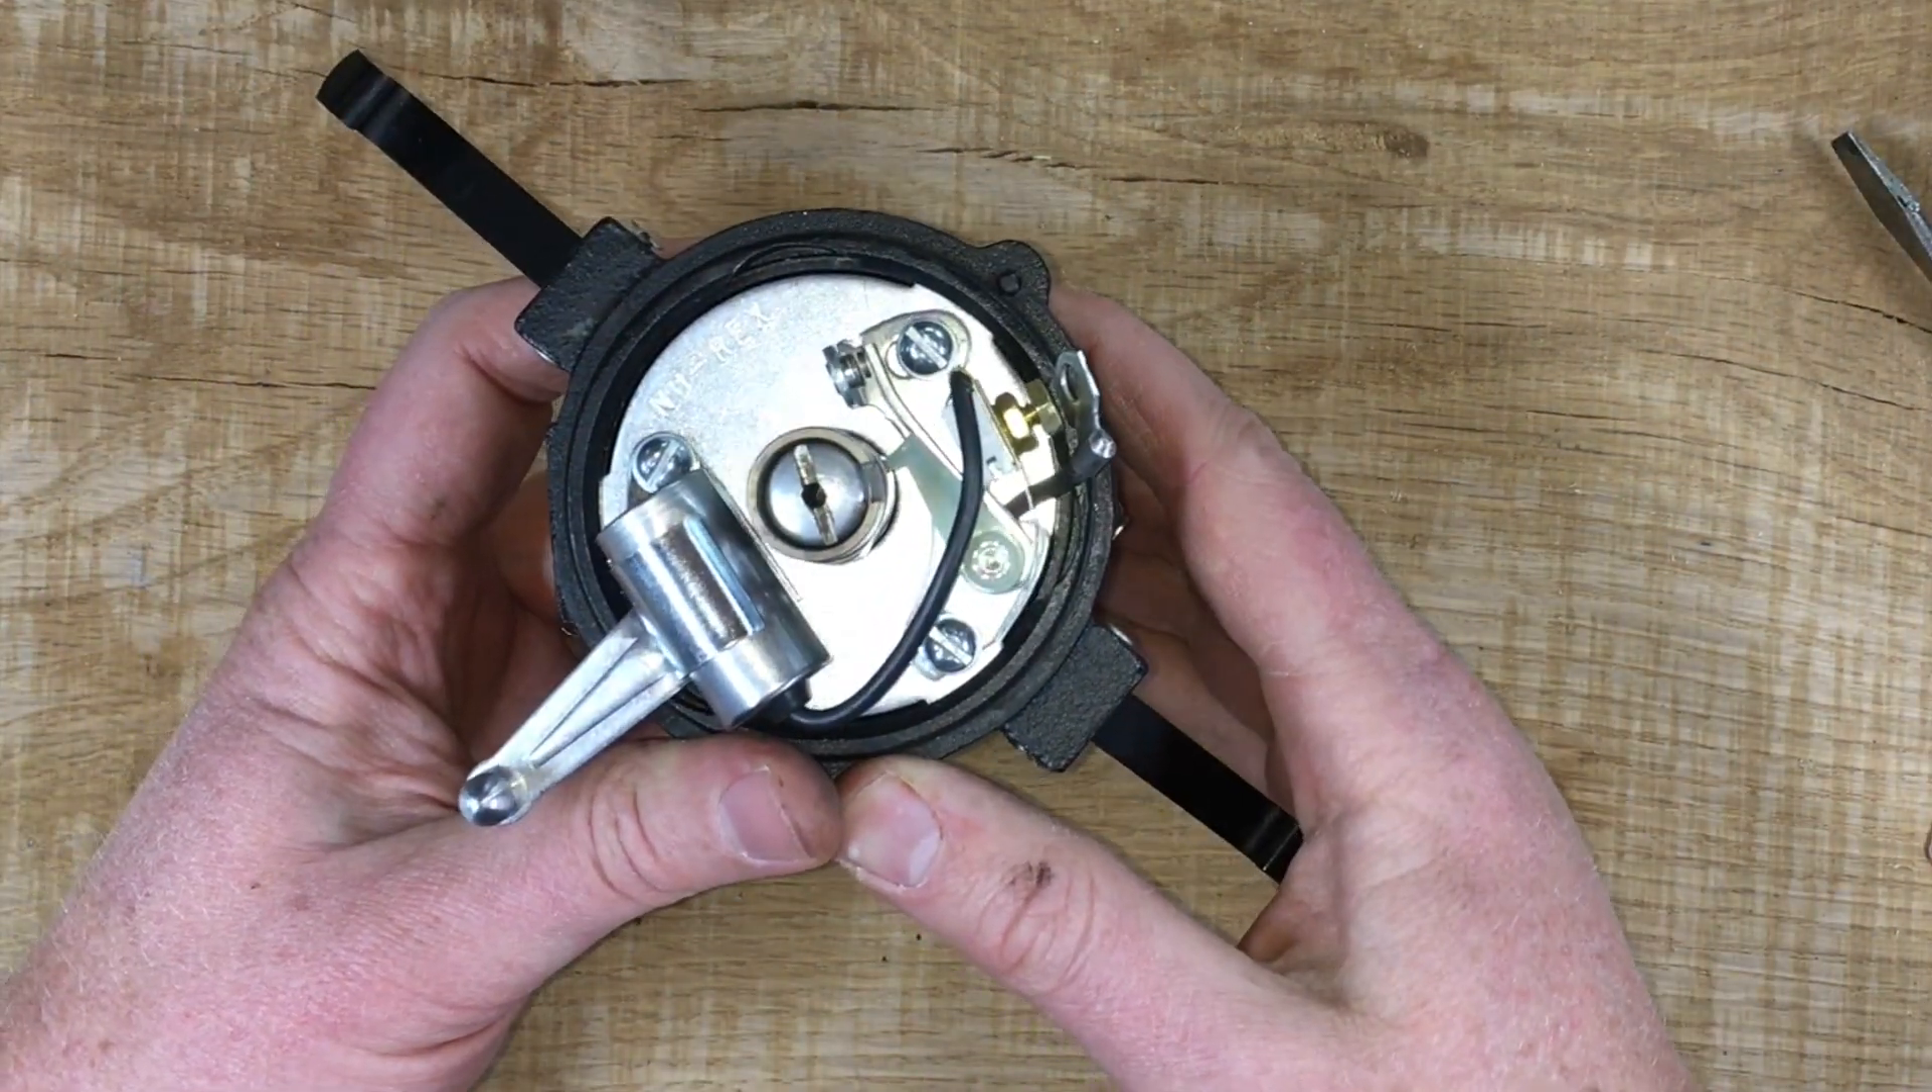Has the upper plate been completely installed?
Yes.